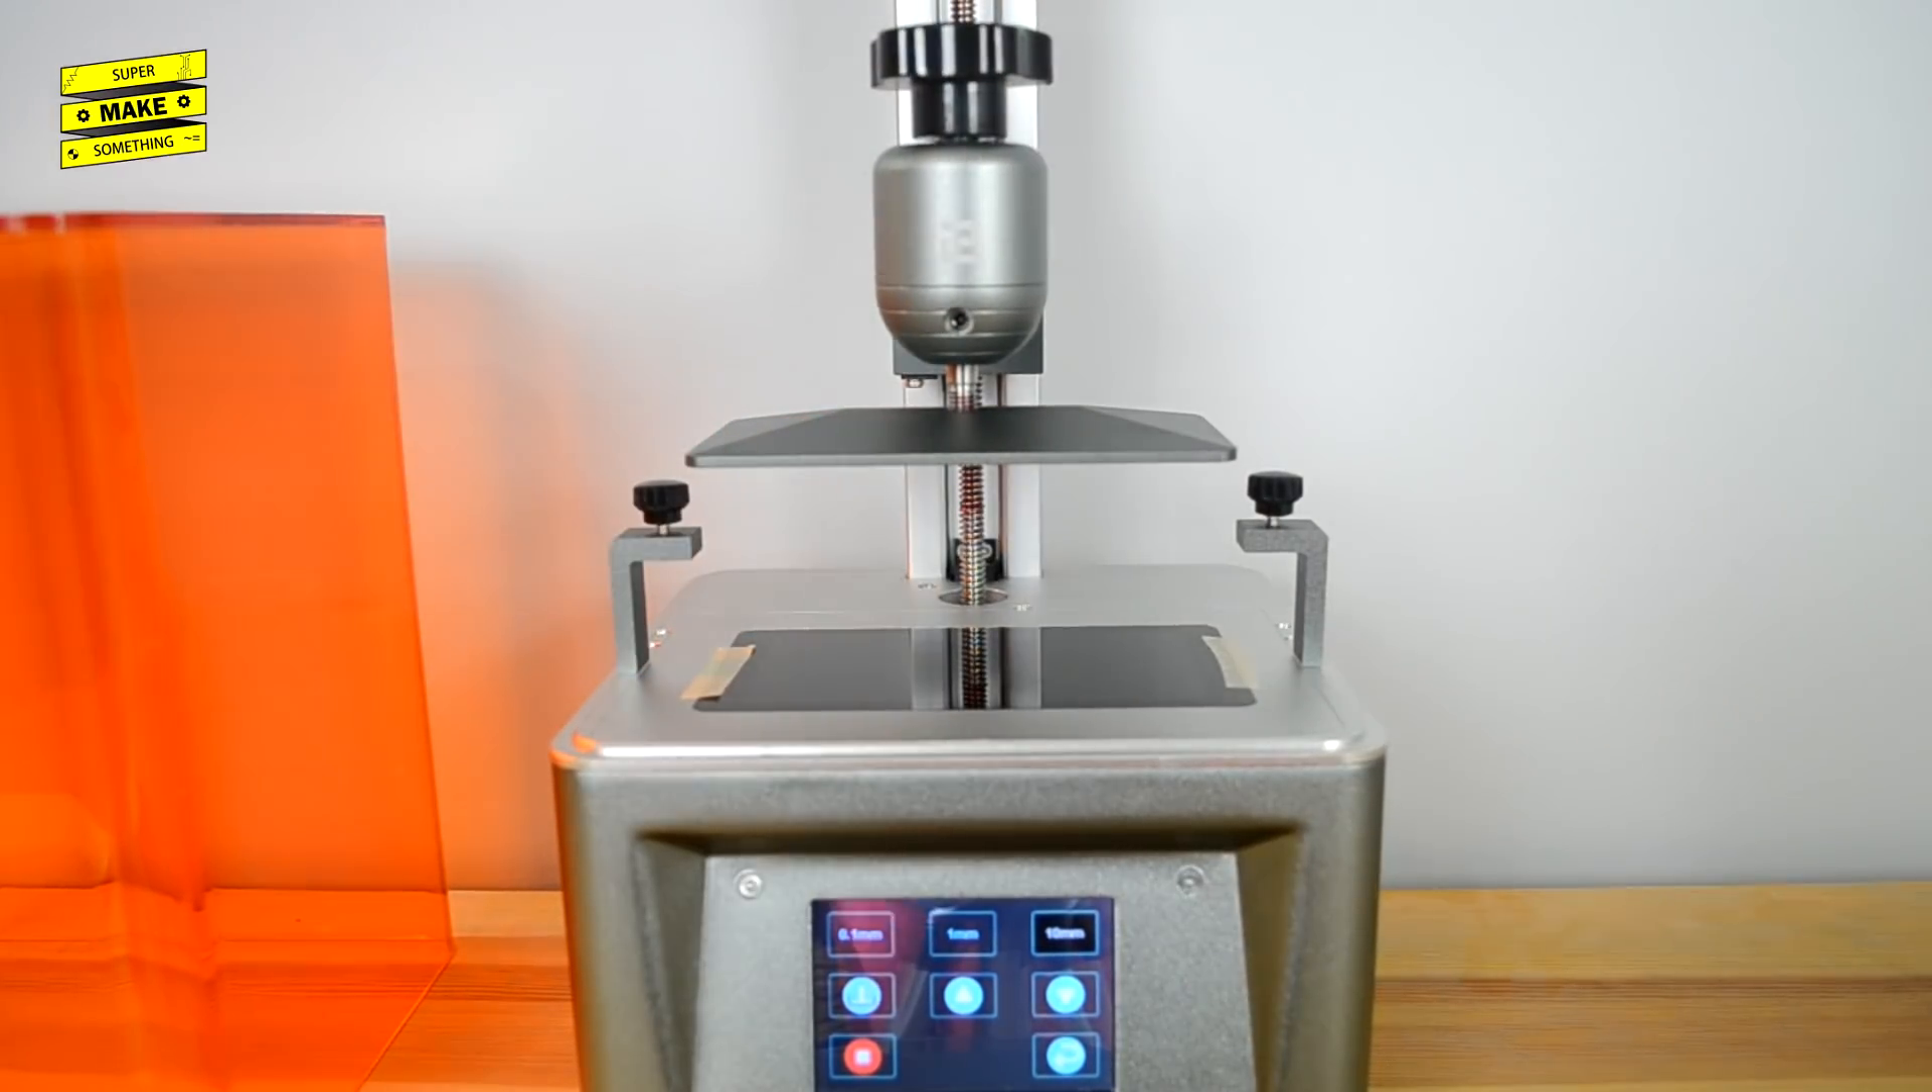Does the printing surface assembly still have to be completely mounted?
No.